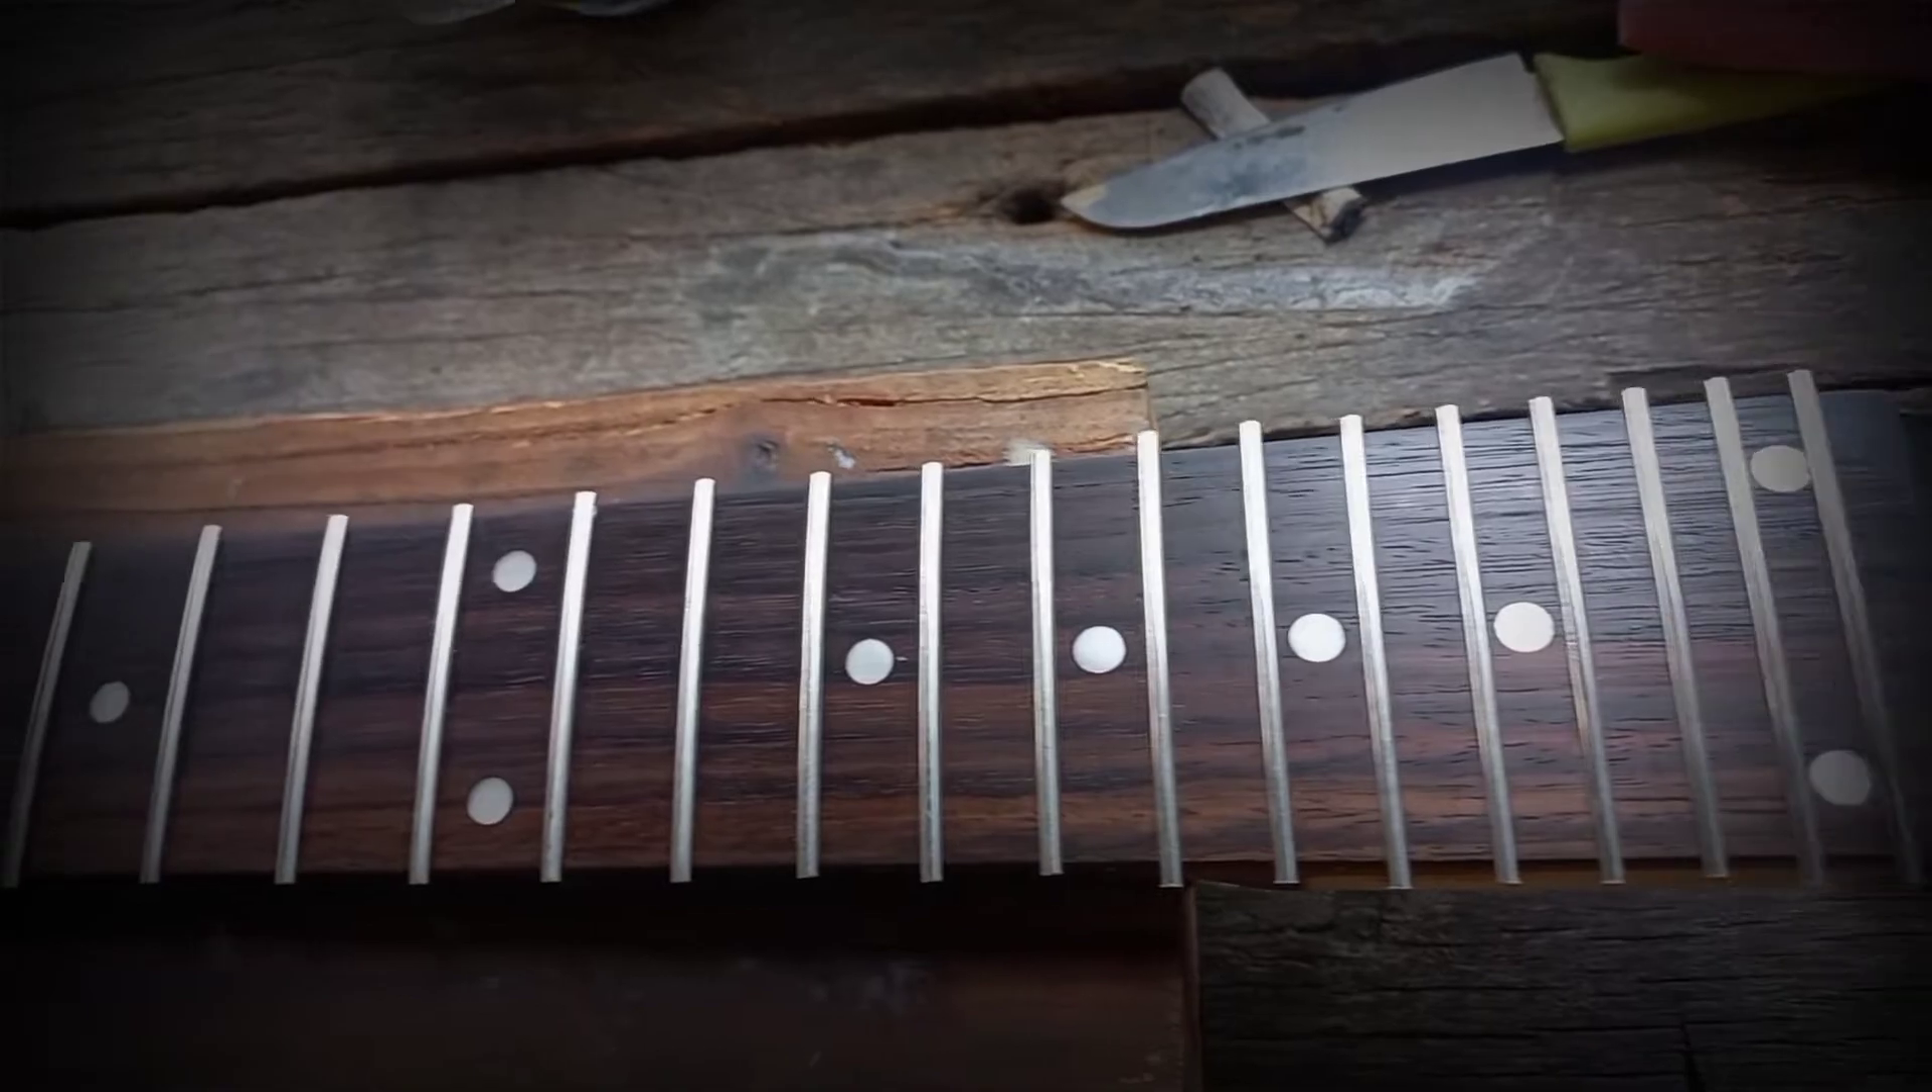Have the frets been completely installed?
Yes.